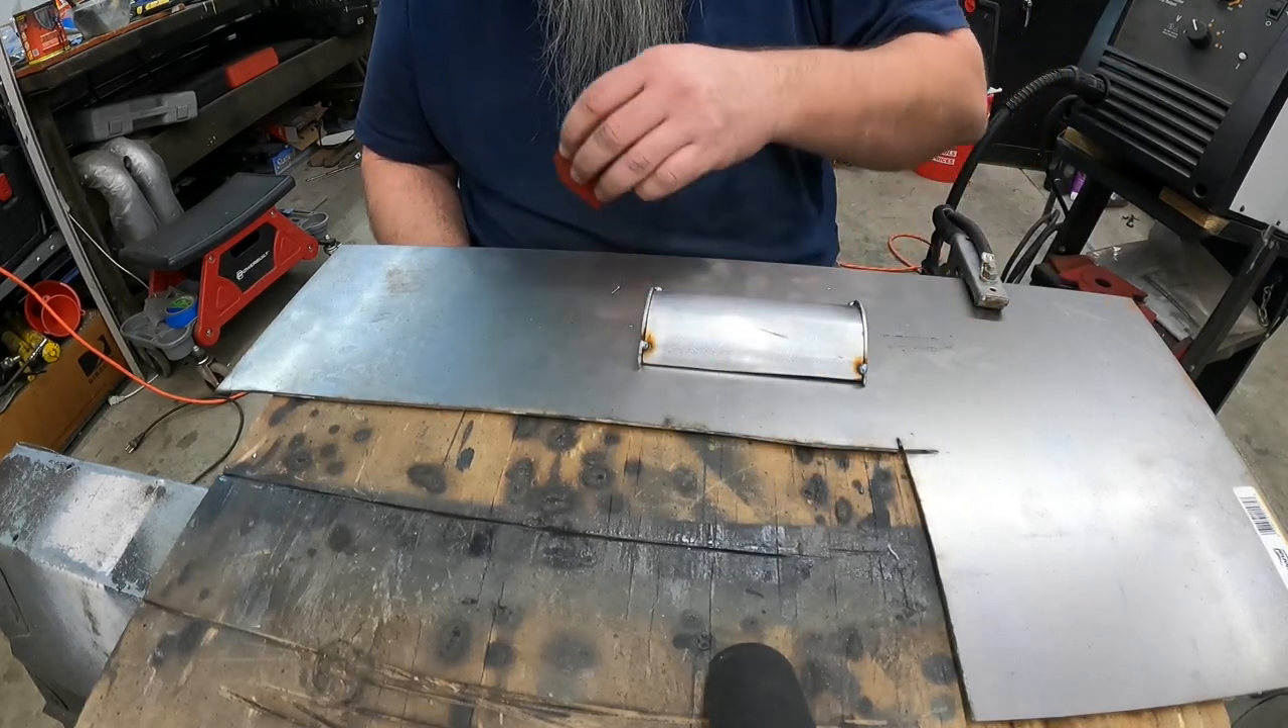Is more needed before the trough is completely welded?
Yes.